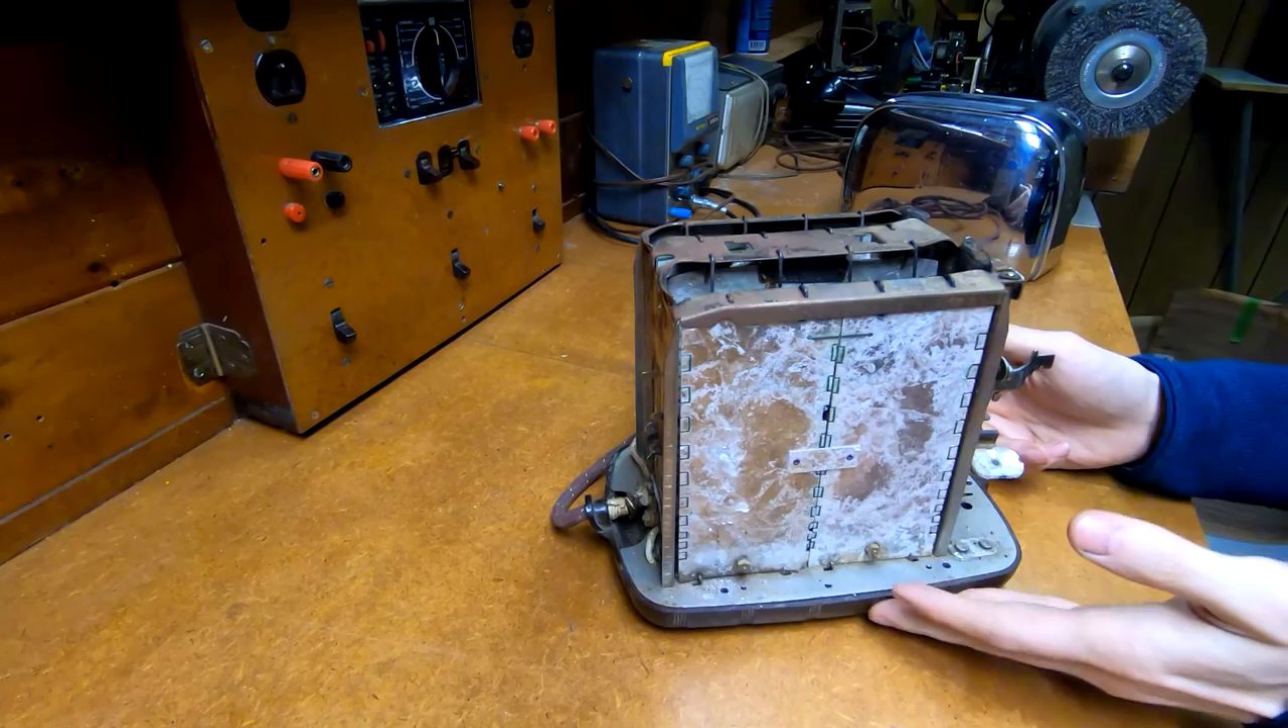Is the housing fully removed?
Yes.